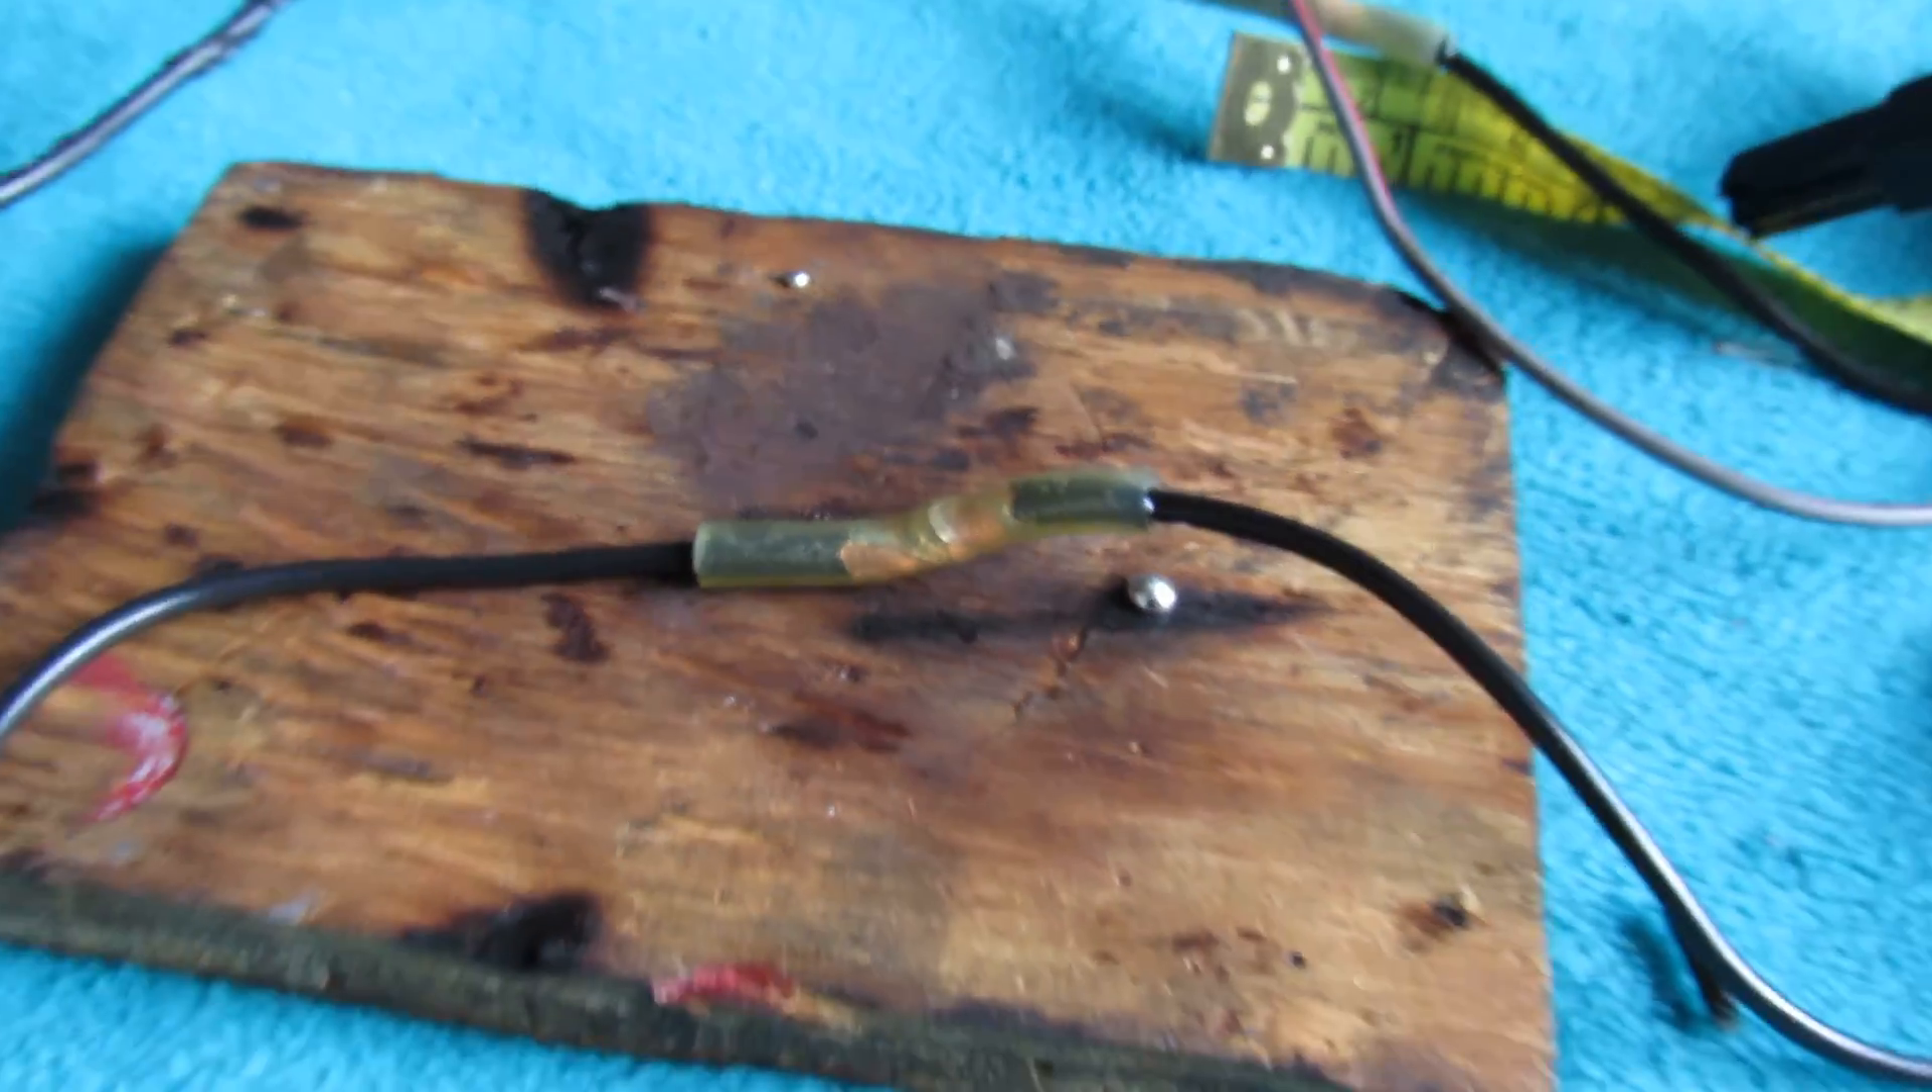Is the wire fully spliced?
Yes.